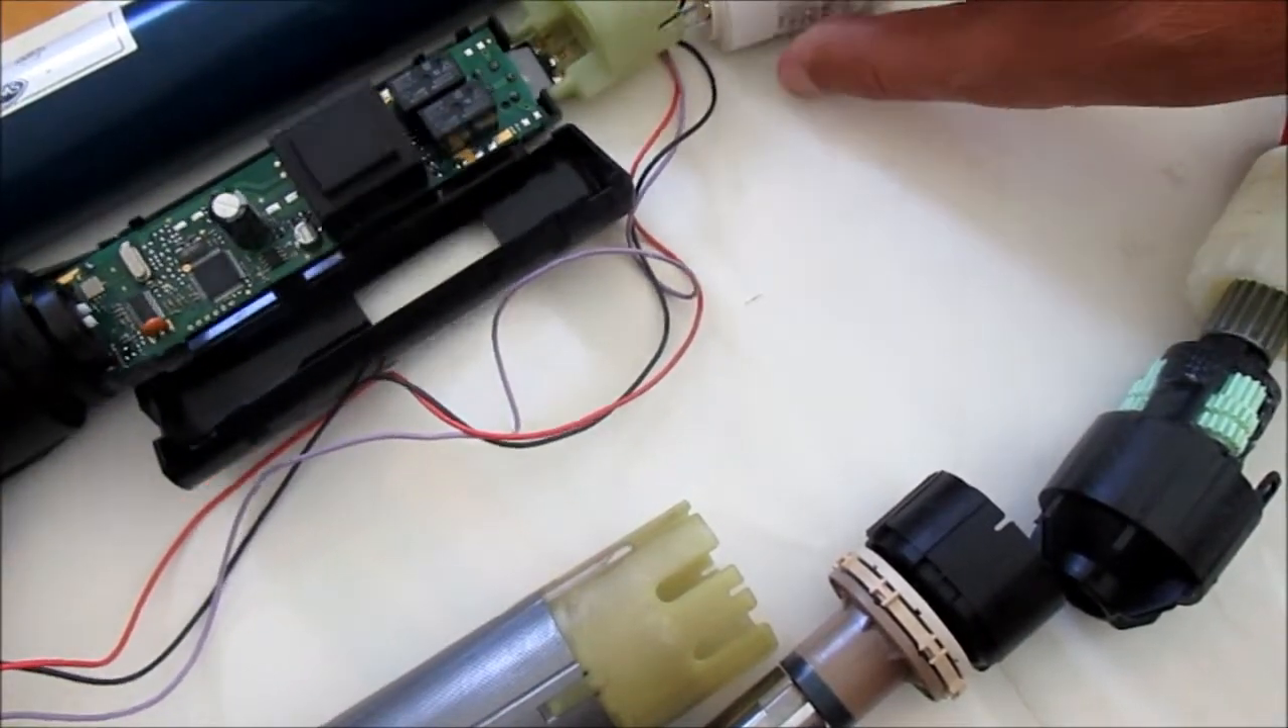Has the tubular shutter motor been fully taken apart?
Yes.